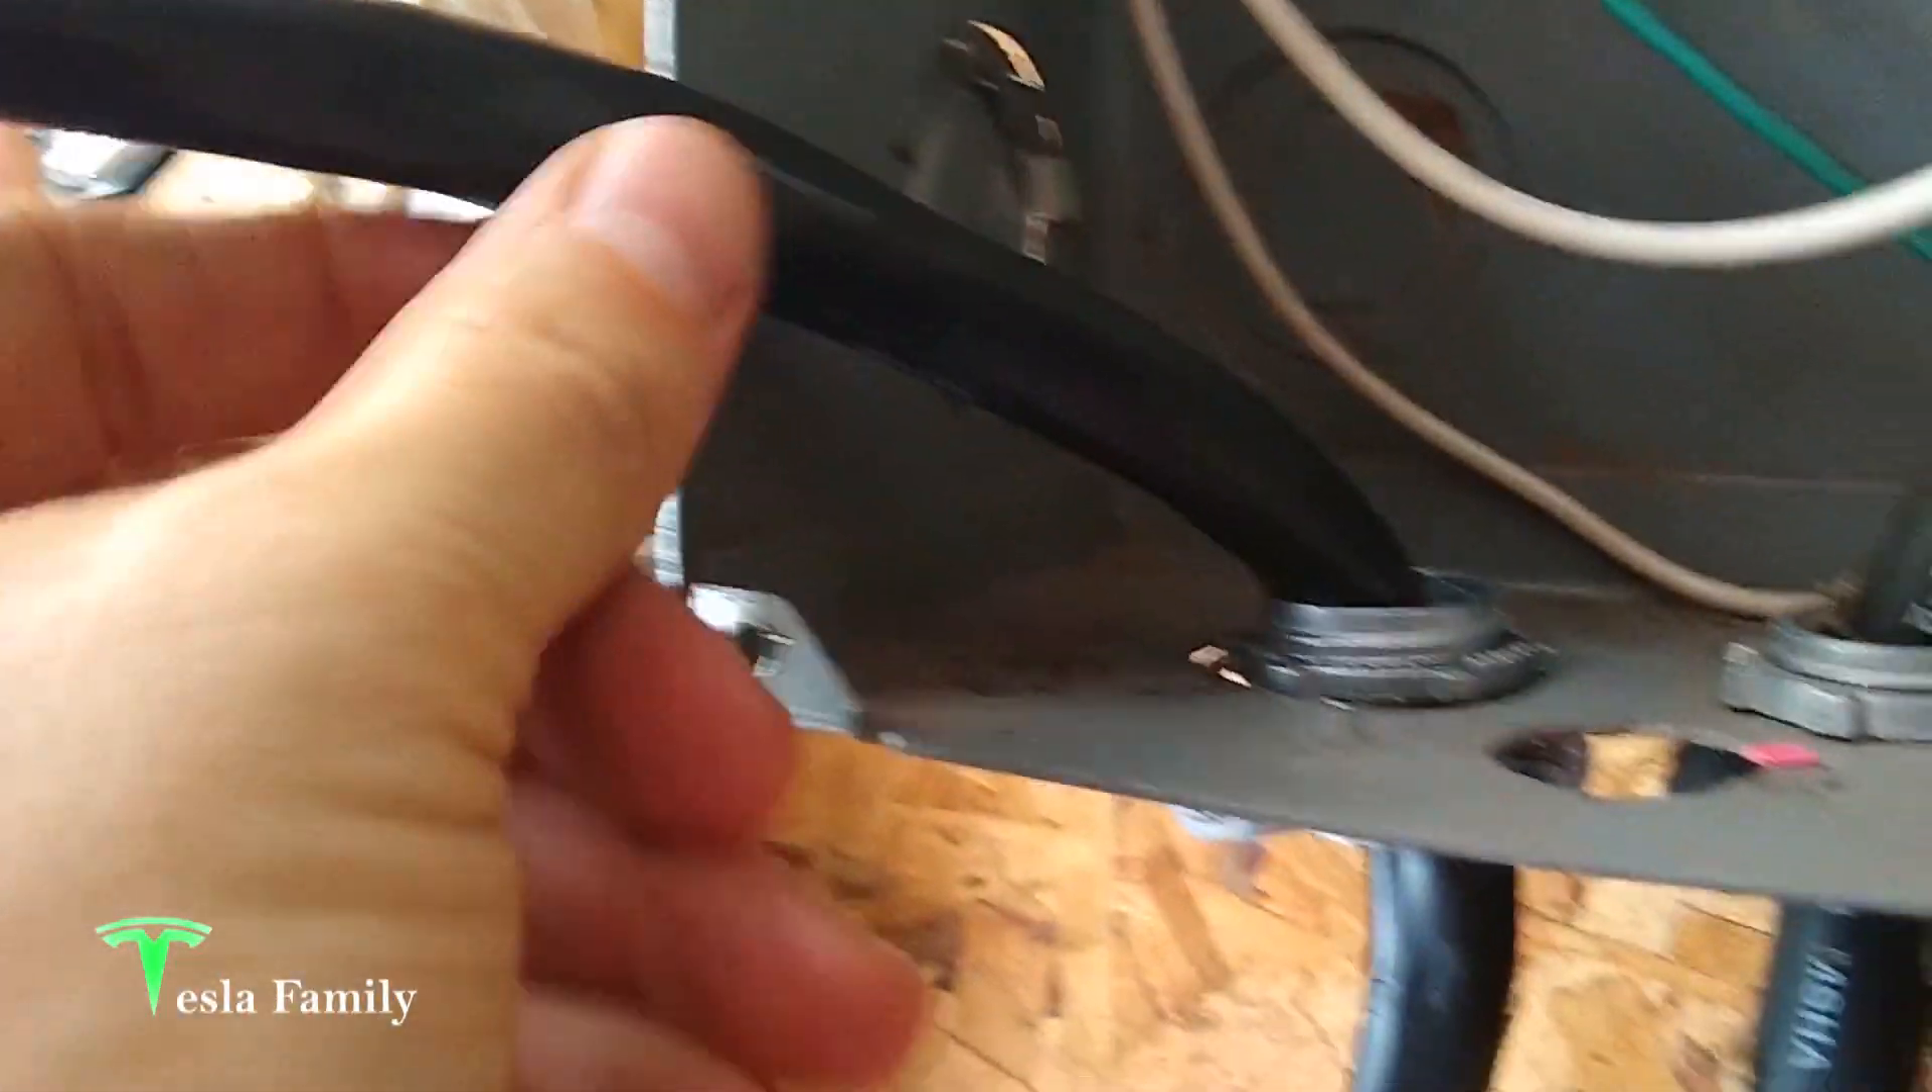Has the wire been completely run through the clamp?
Yes.